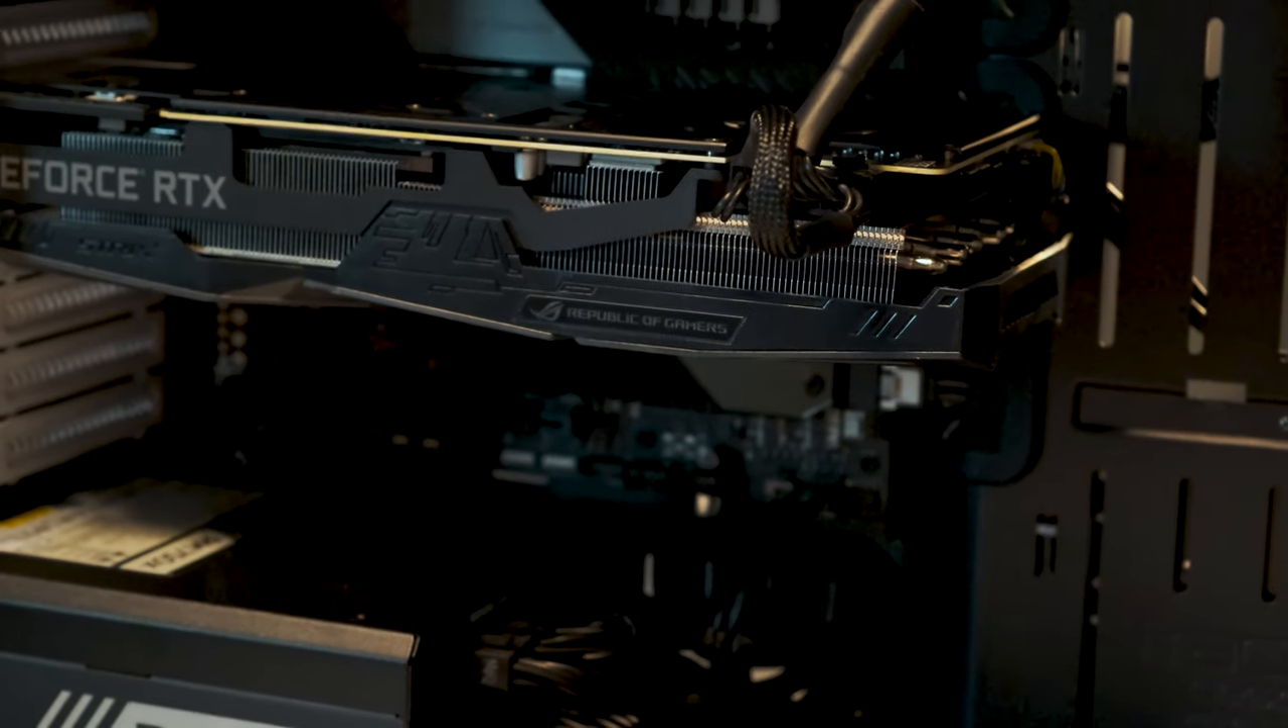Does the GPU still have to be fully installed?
No.